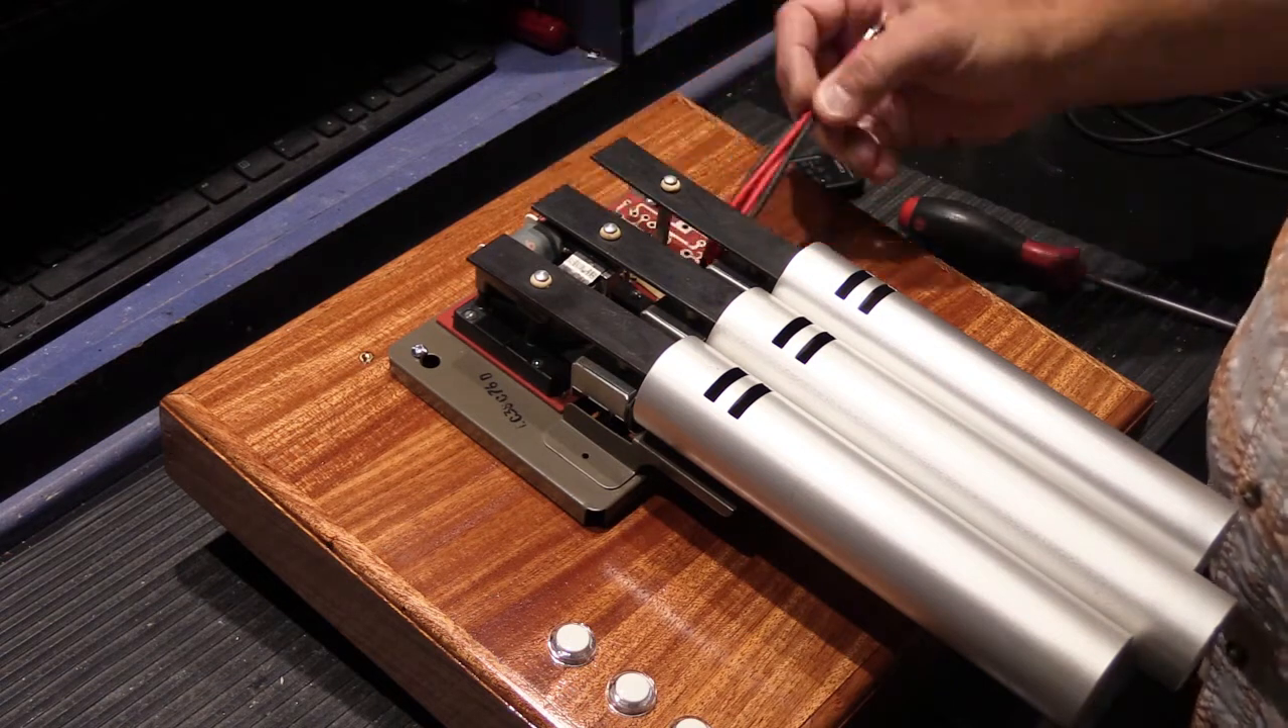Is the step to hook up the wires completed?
No.